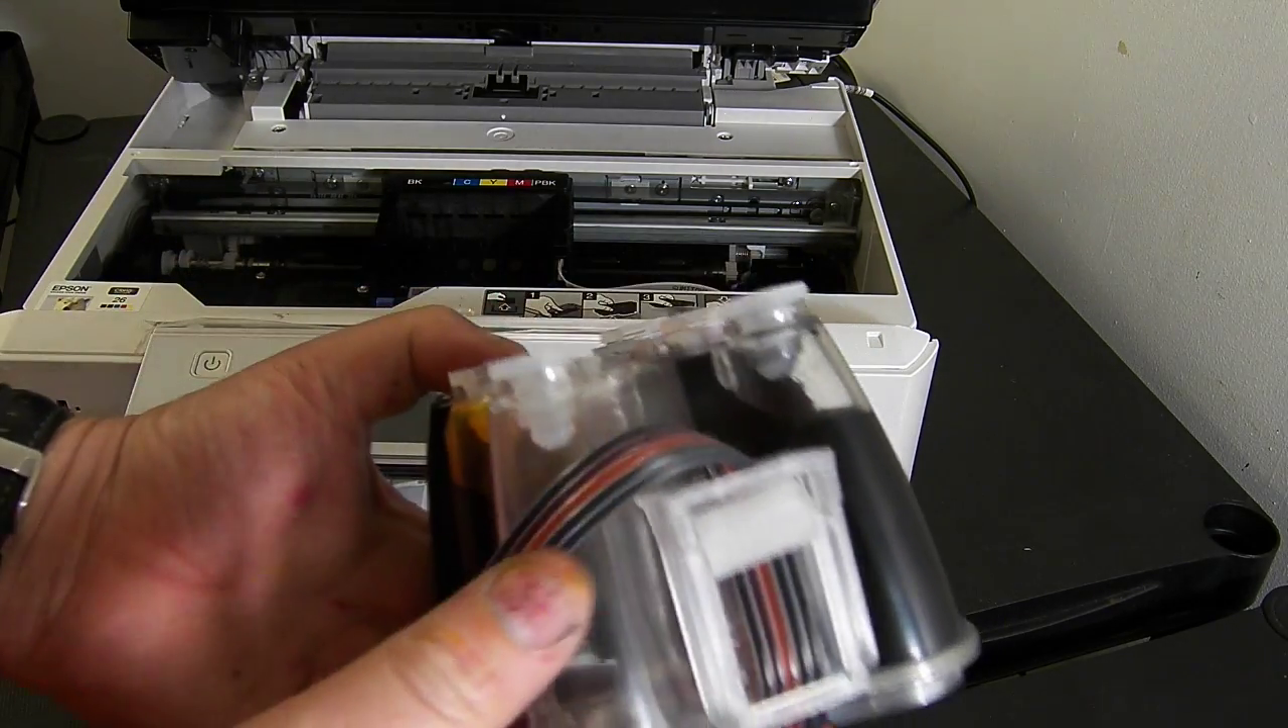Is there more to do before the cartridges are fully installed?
Yes.